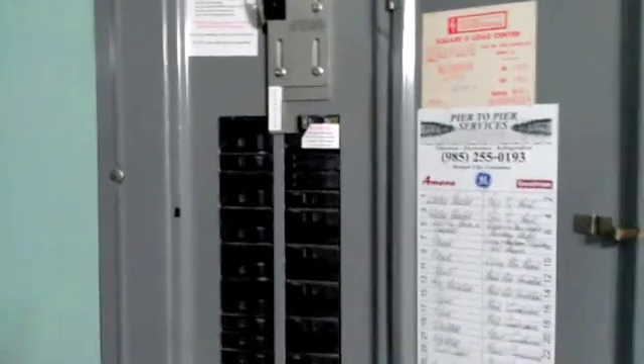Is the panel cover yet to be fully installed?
No.